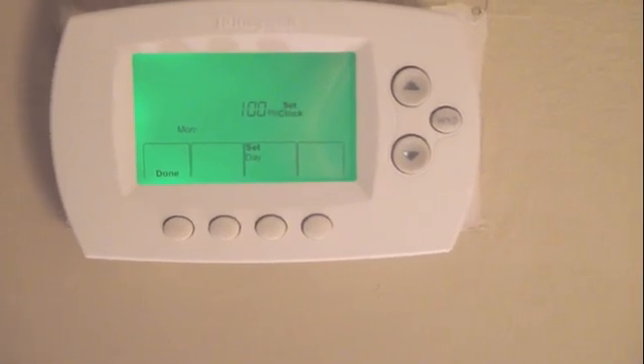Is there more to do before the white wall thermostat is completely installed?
No.